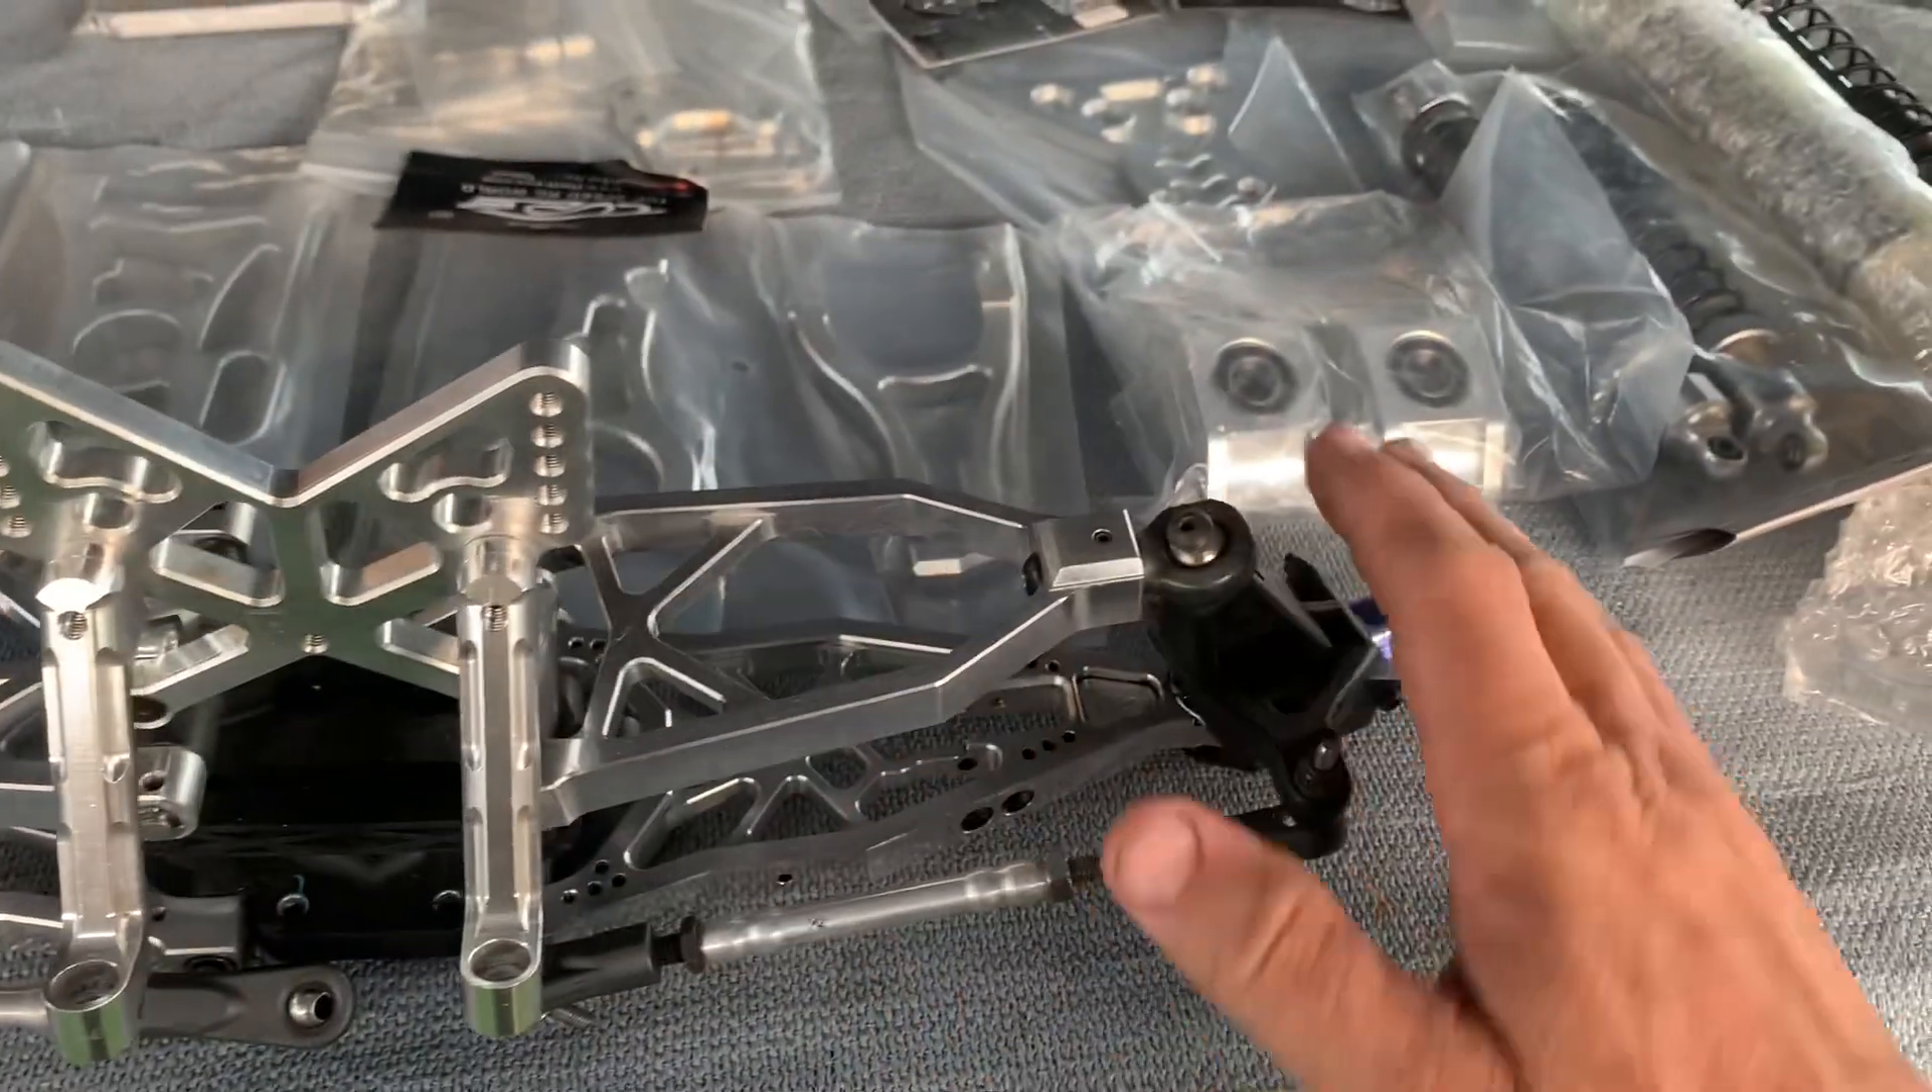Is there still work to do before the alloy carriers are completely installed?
Yes.